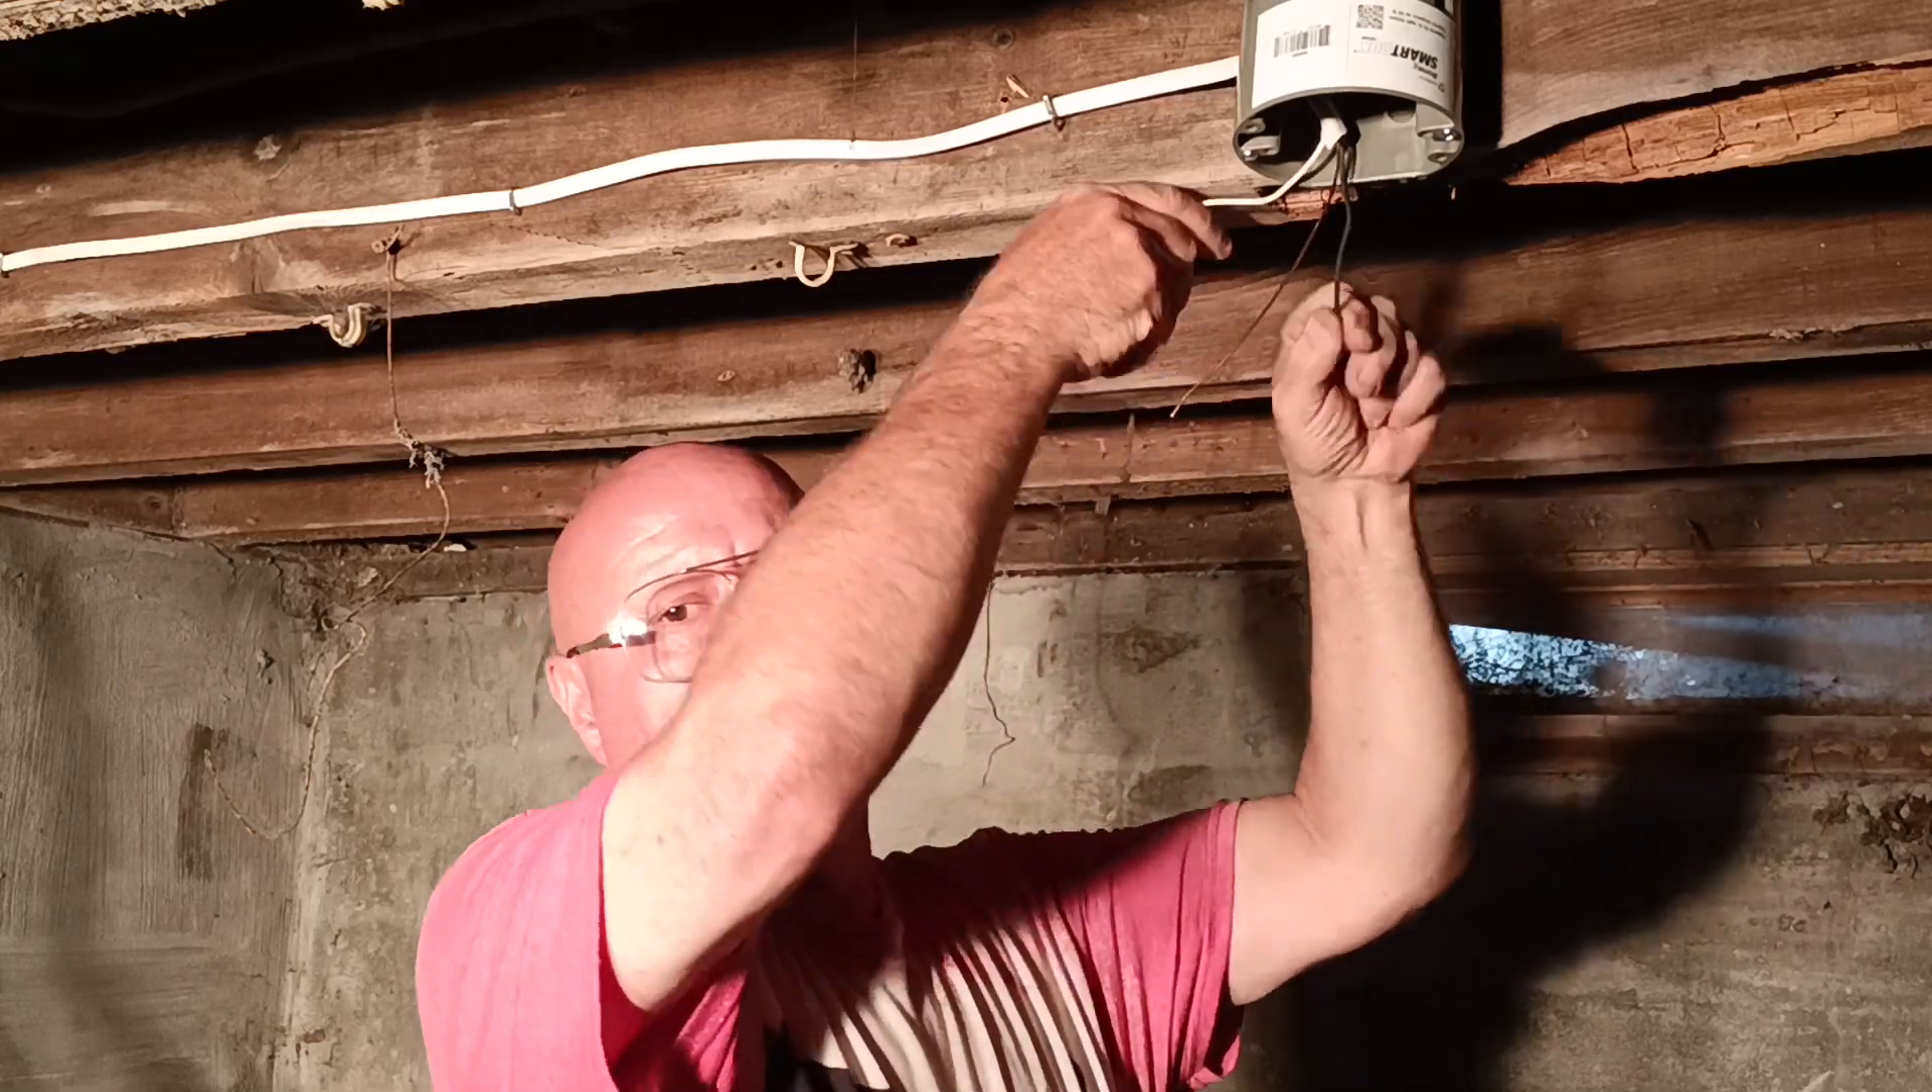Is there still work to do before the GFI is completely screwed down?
Yes.